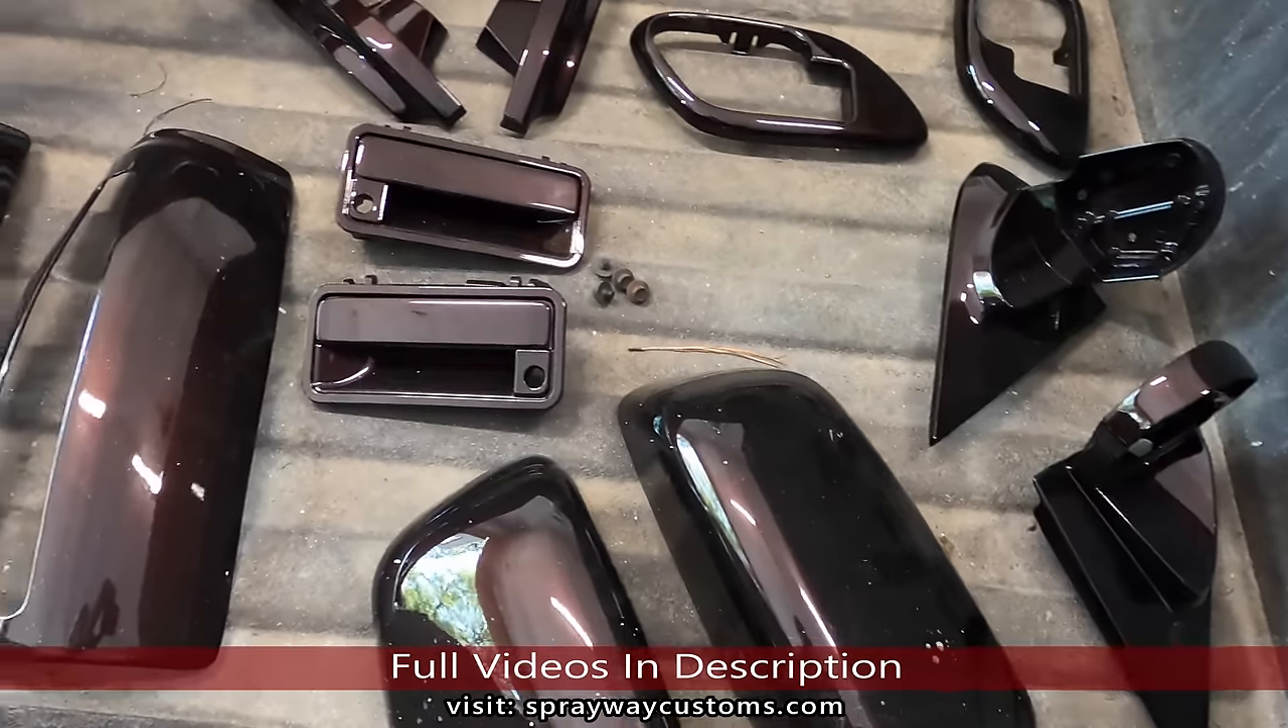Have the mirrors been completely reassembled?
No.